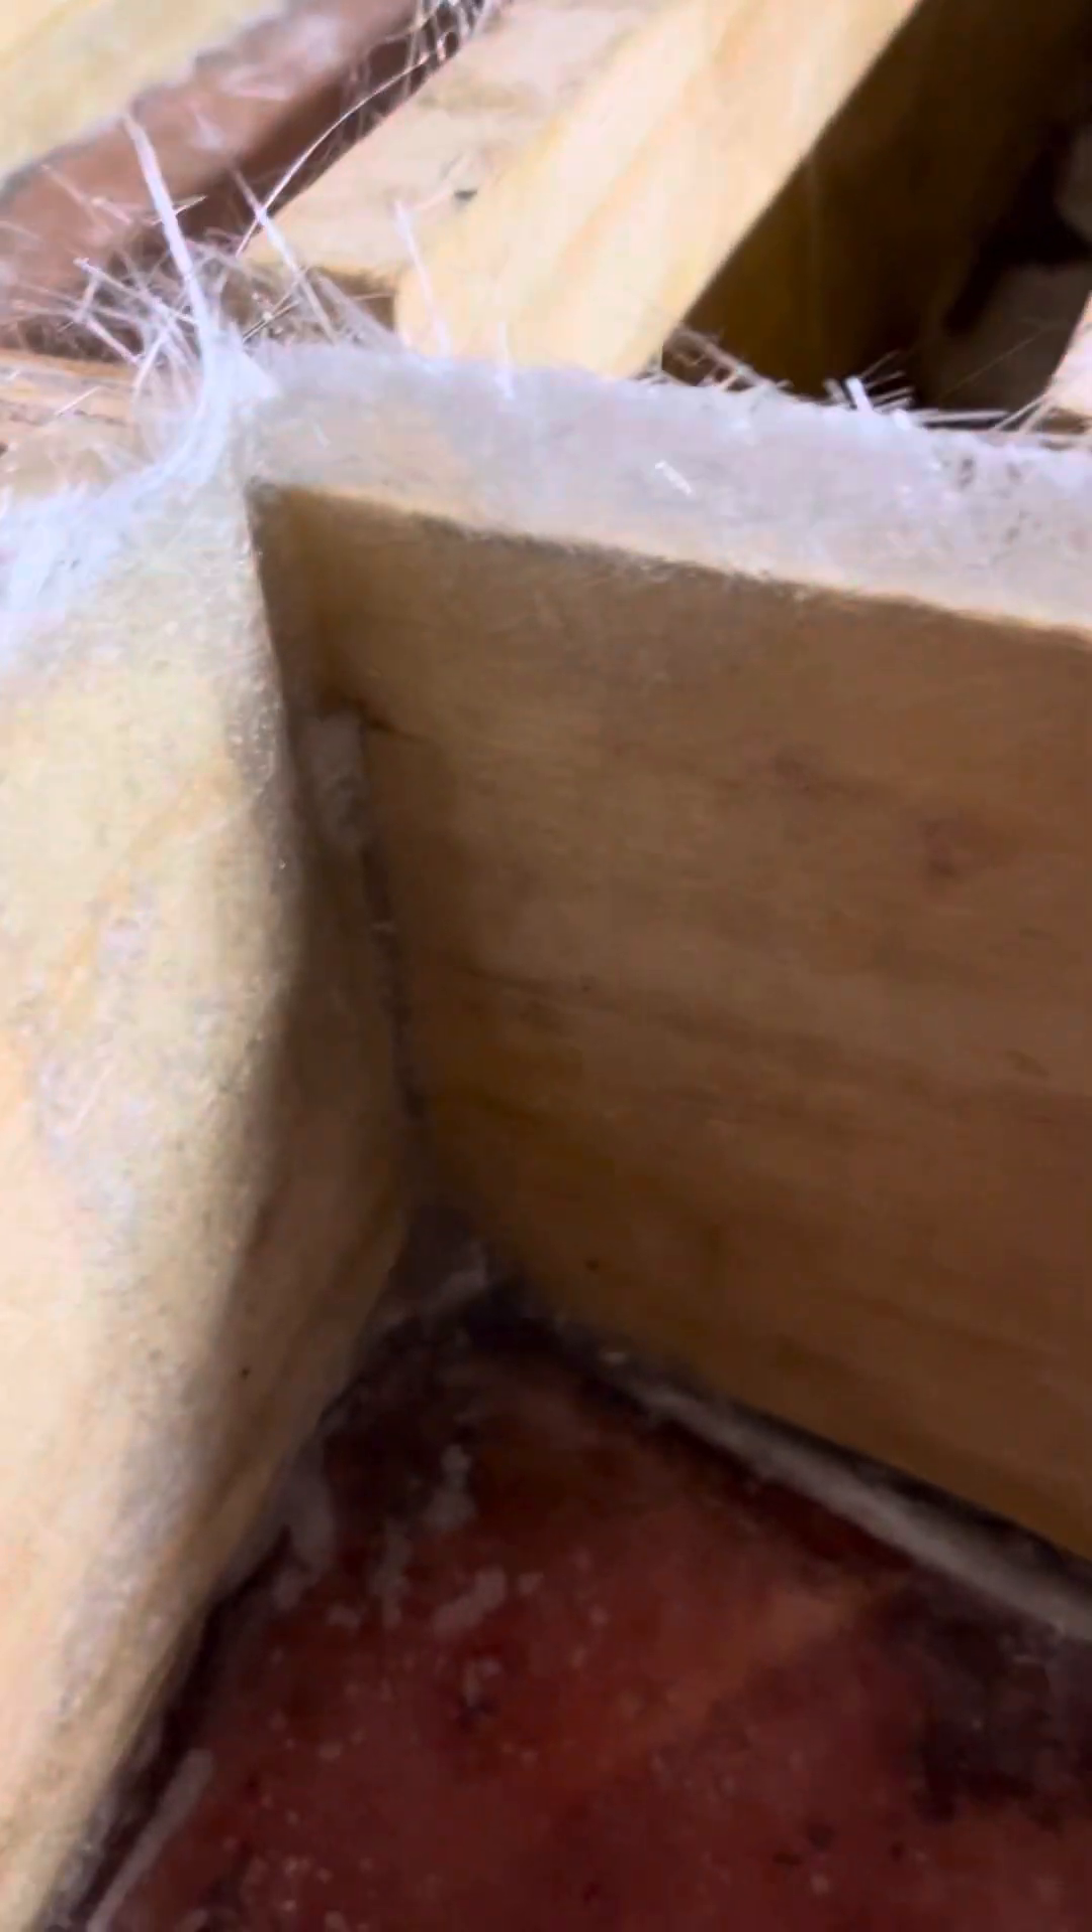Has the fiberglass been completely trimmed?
No.